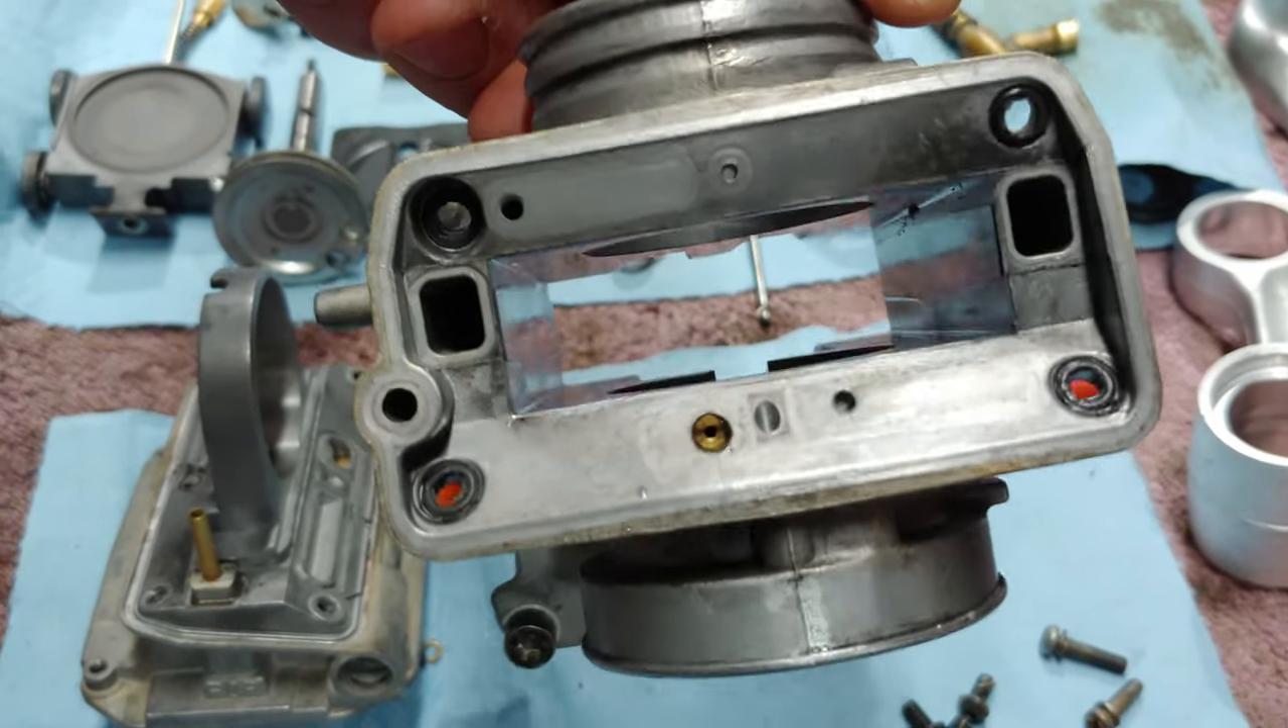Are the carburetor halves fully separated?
Yes.